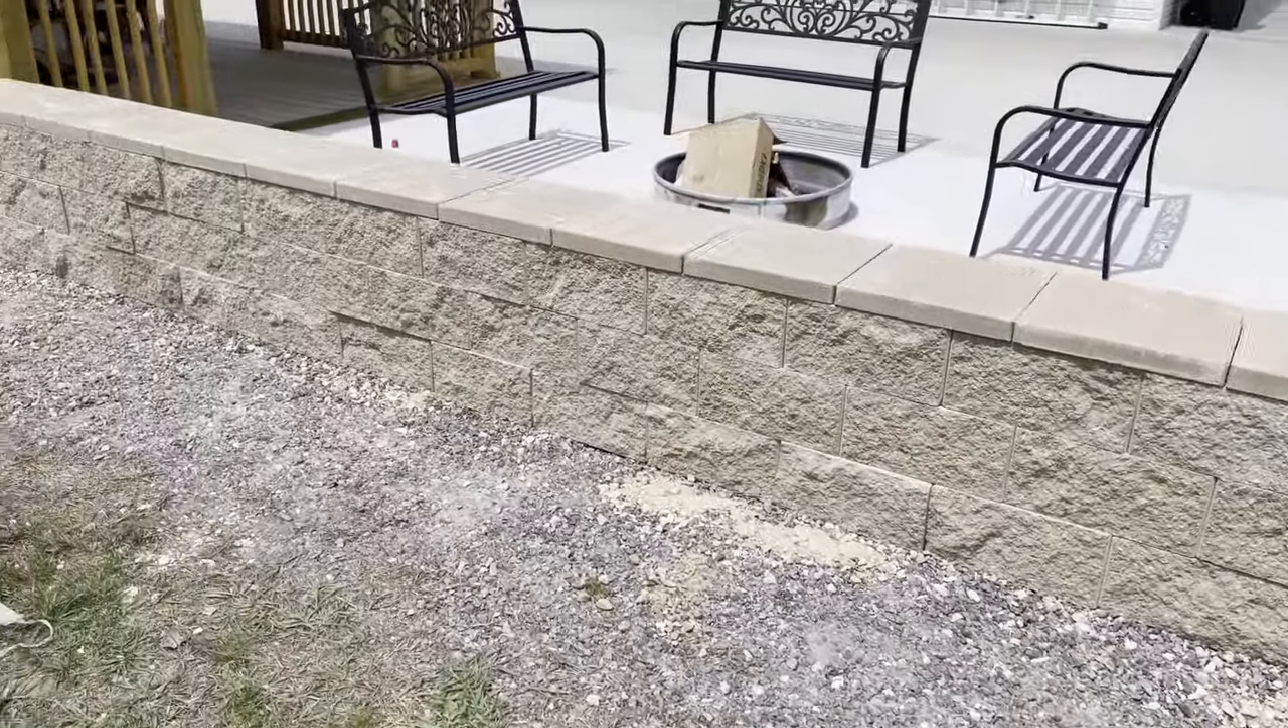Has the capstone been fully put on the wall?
Yes.